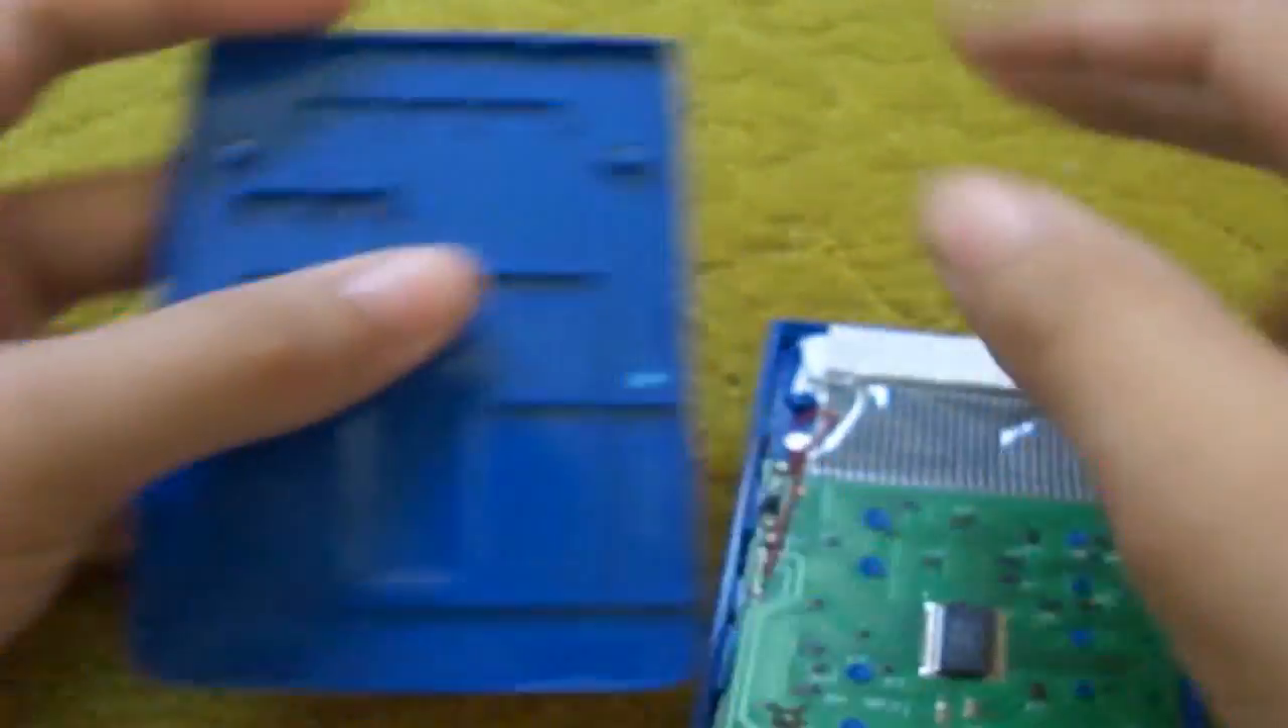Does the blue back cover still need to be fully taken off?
No.